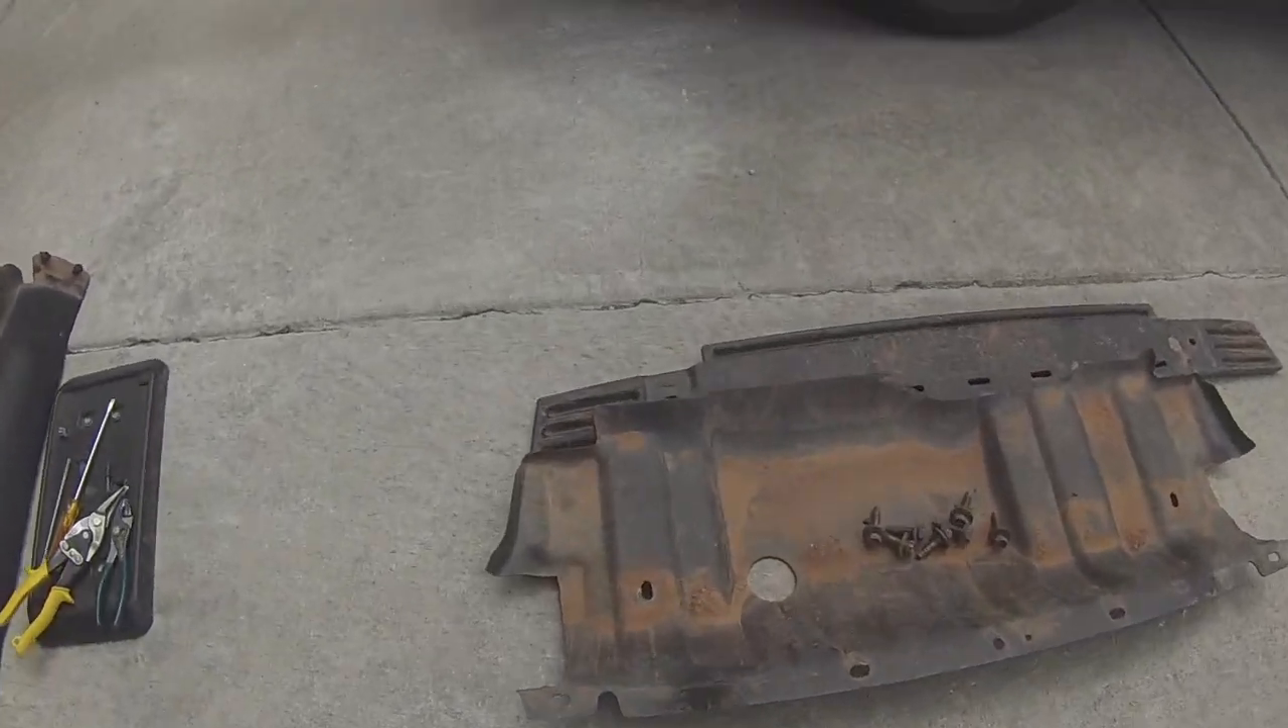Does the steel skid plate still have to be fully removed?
No.